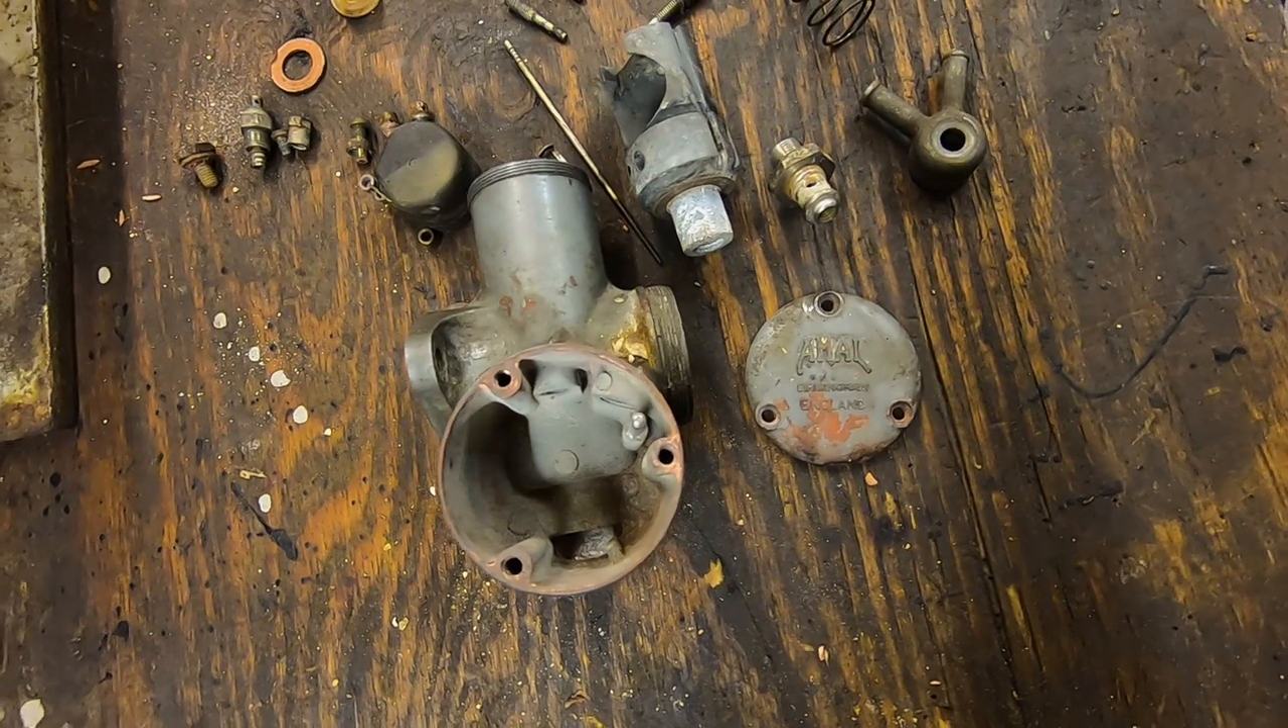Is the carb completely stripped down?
Yes.